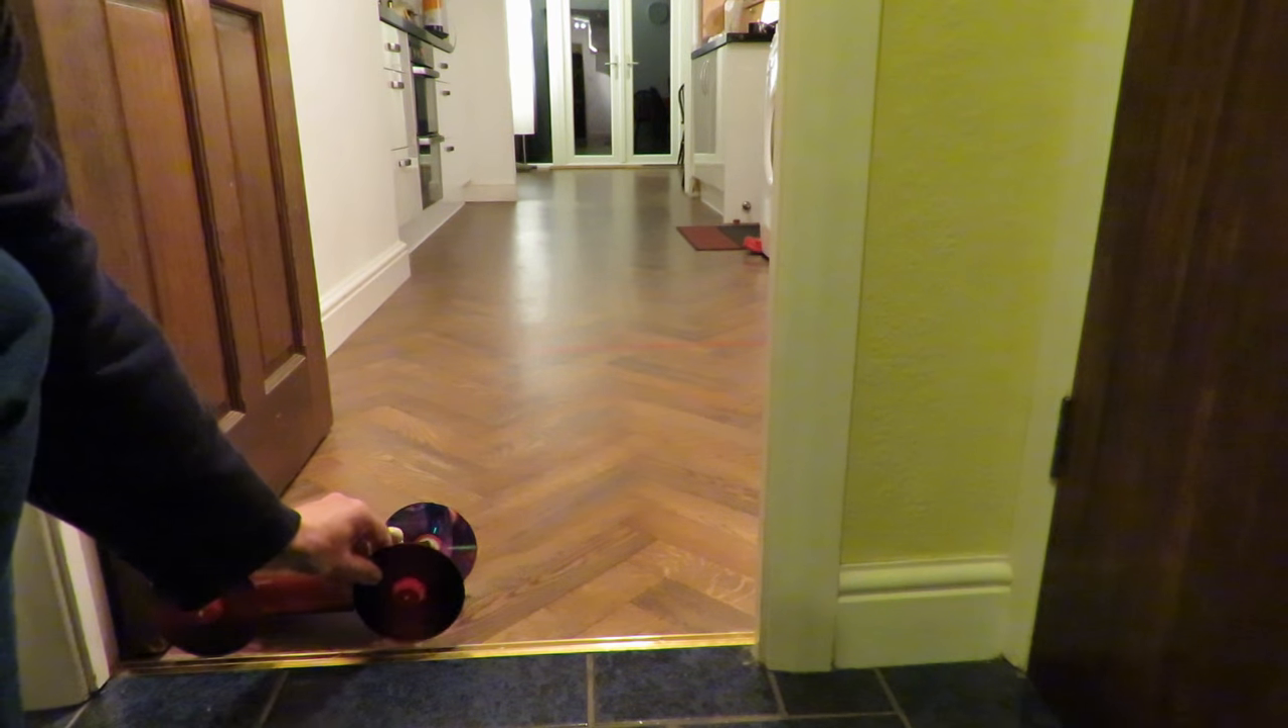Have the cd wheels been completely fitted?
Yes.